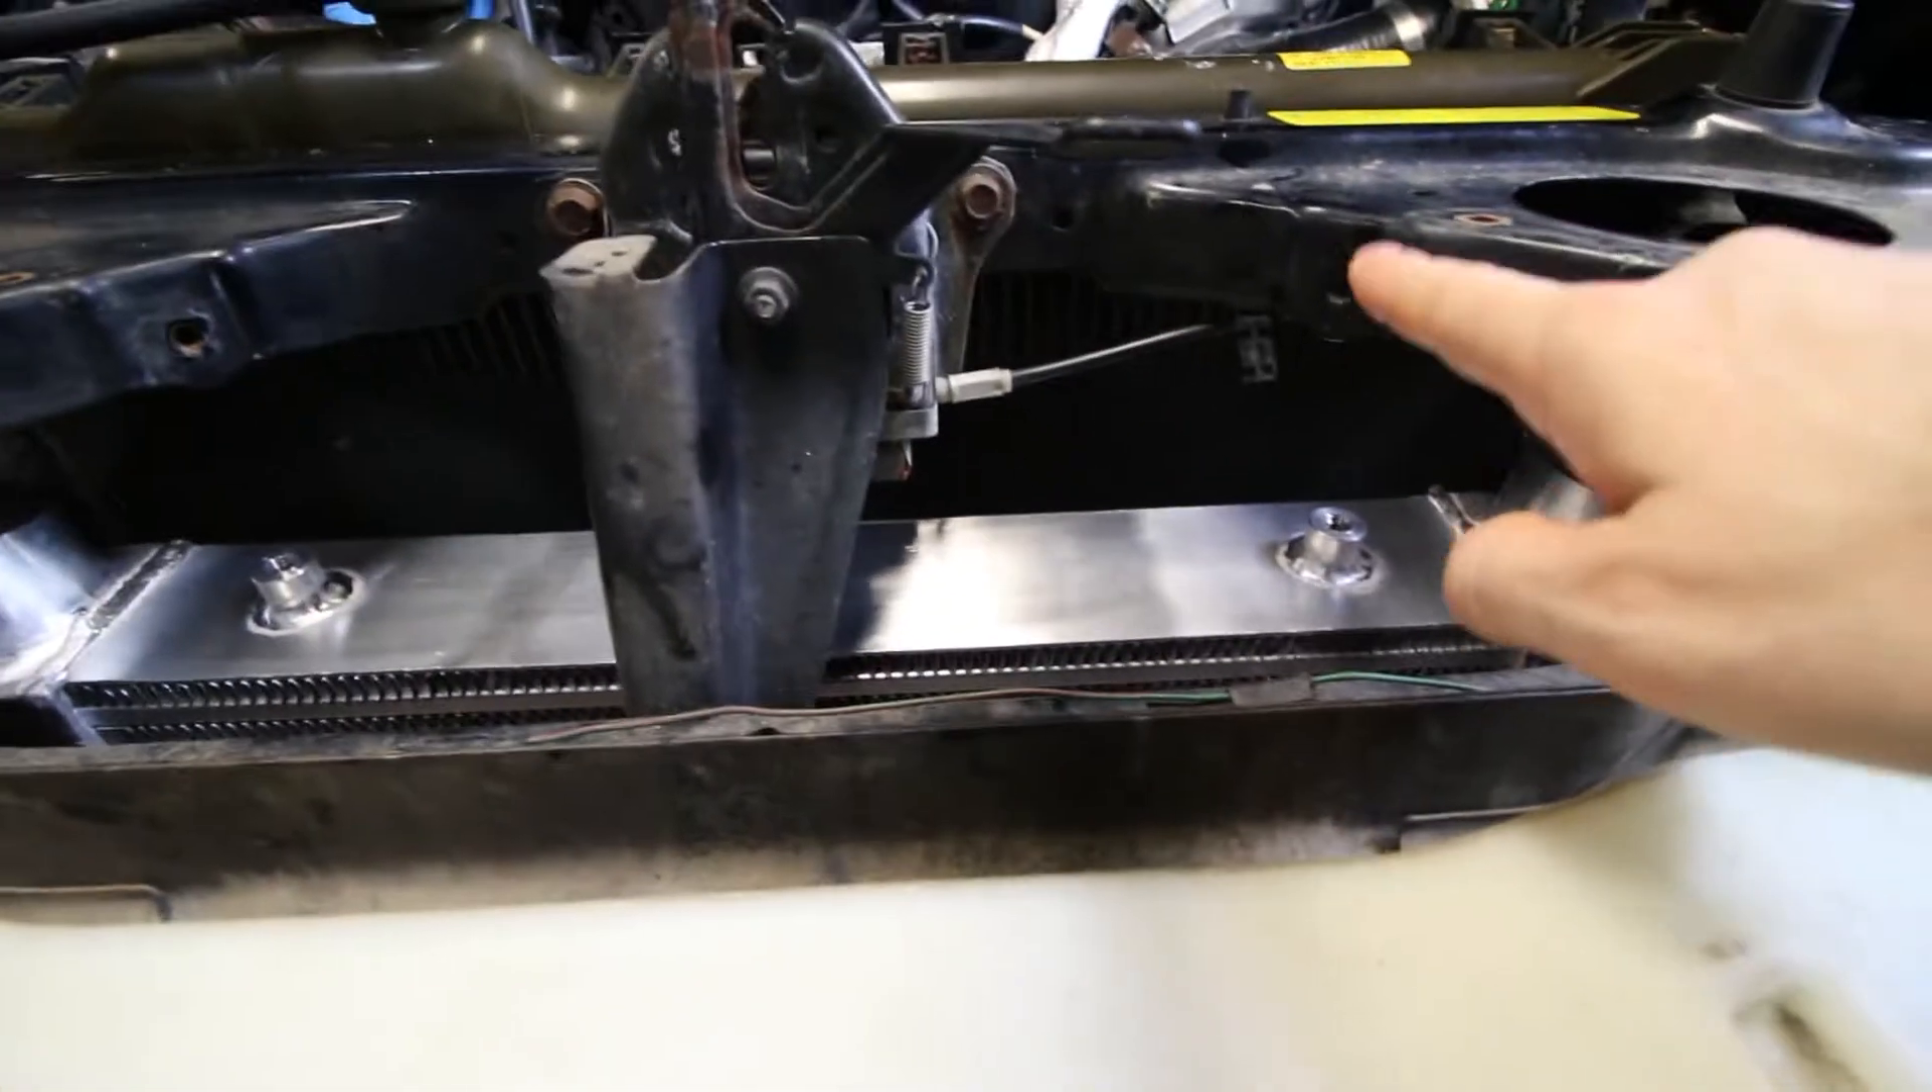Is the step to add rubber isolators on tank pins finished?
No.